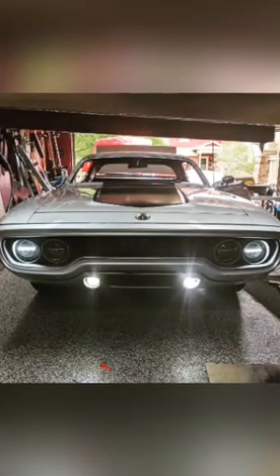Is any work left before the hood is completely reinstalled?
No.